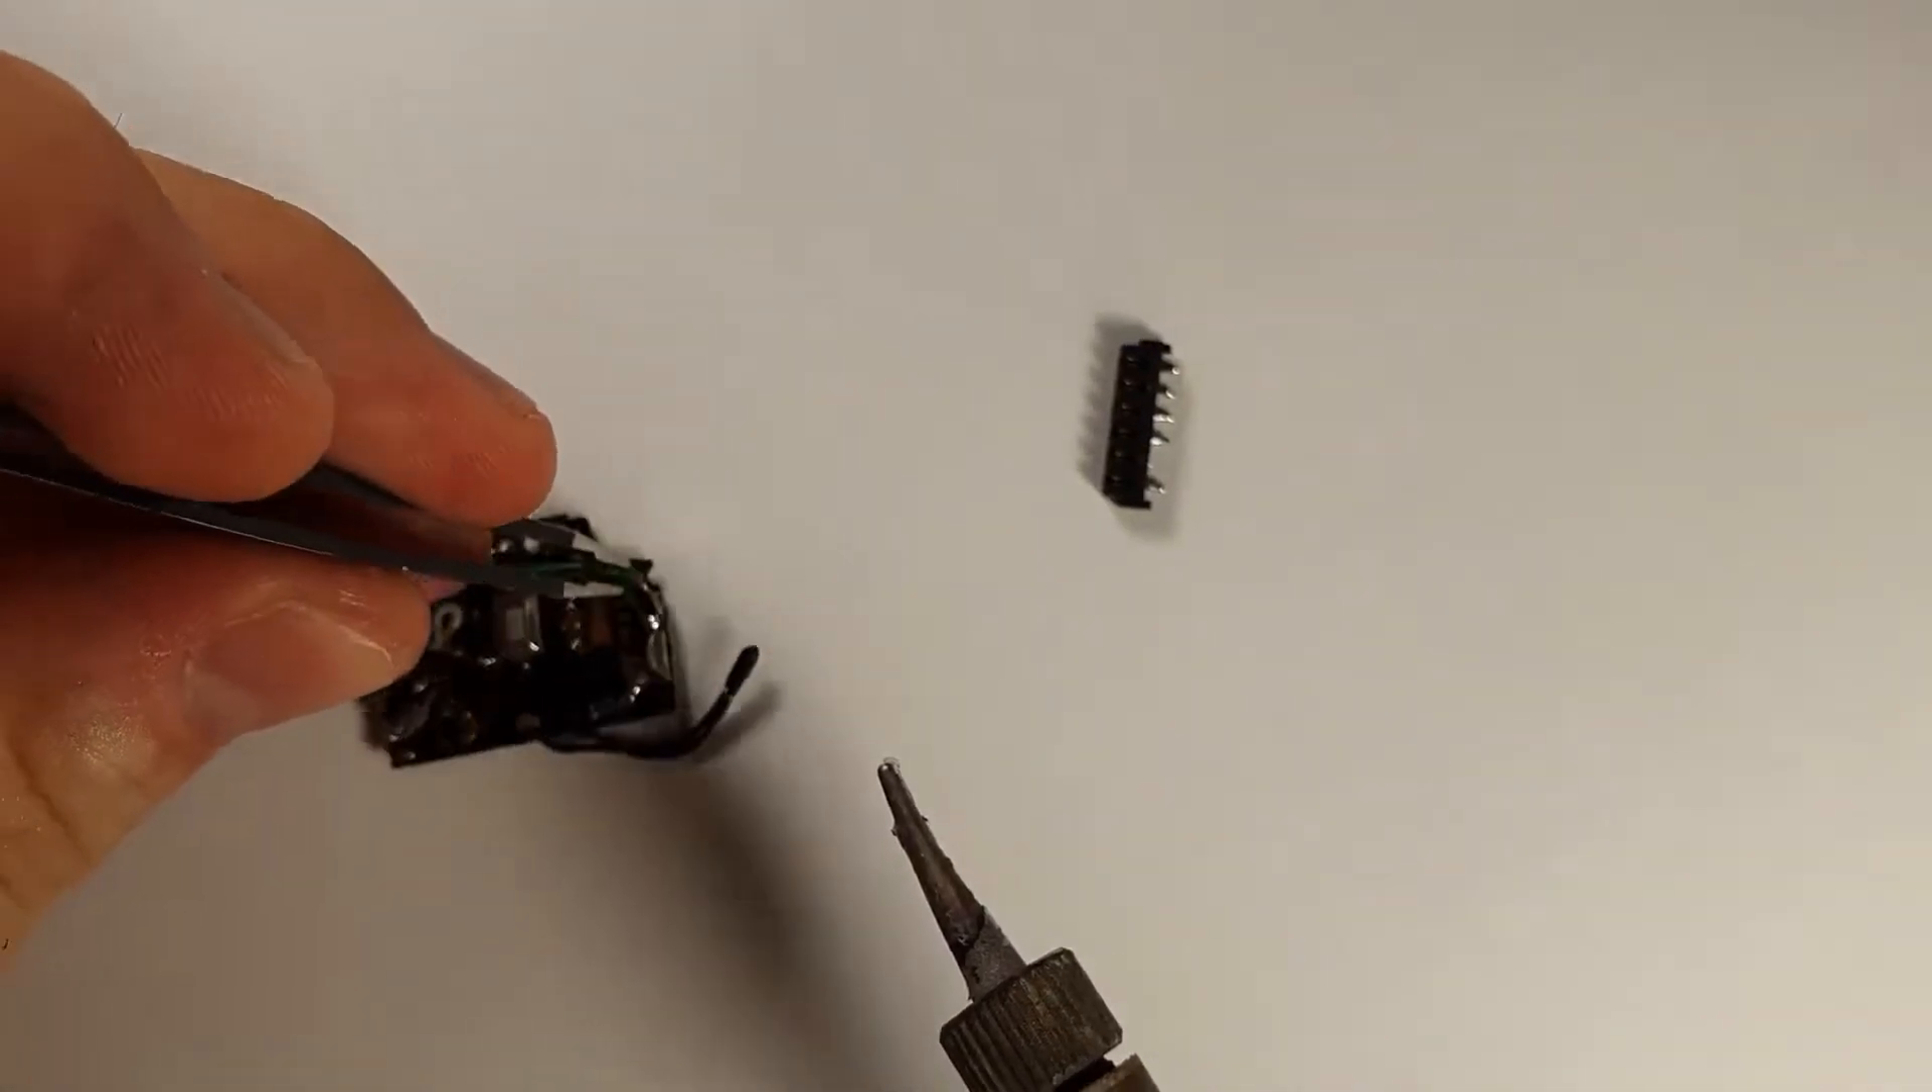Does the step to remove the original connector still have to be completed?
No.